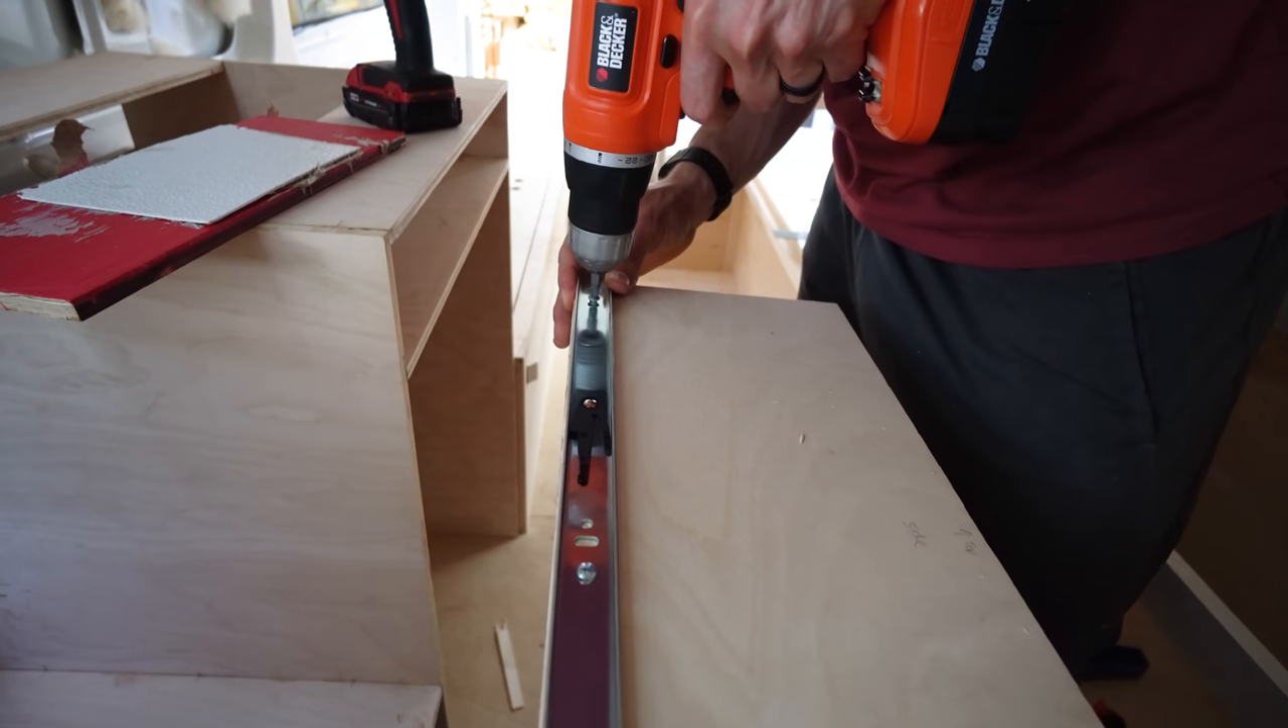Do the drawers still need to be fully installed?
Yes.